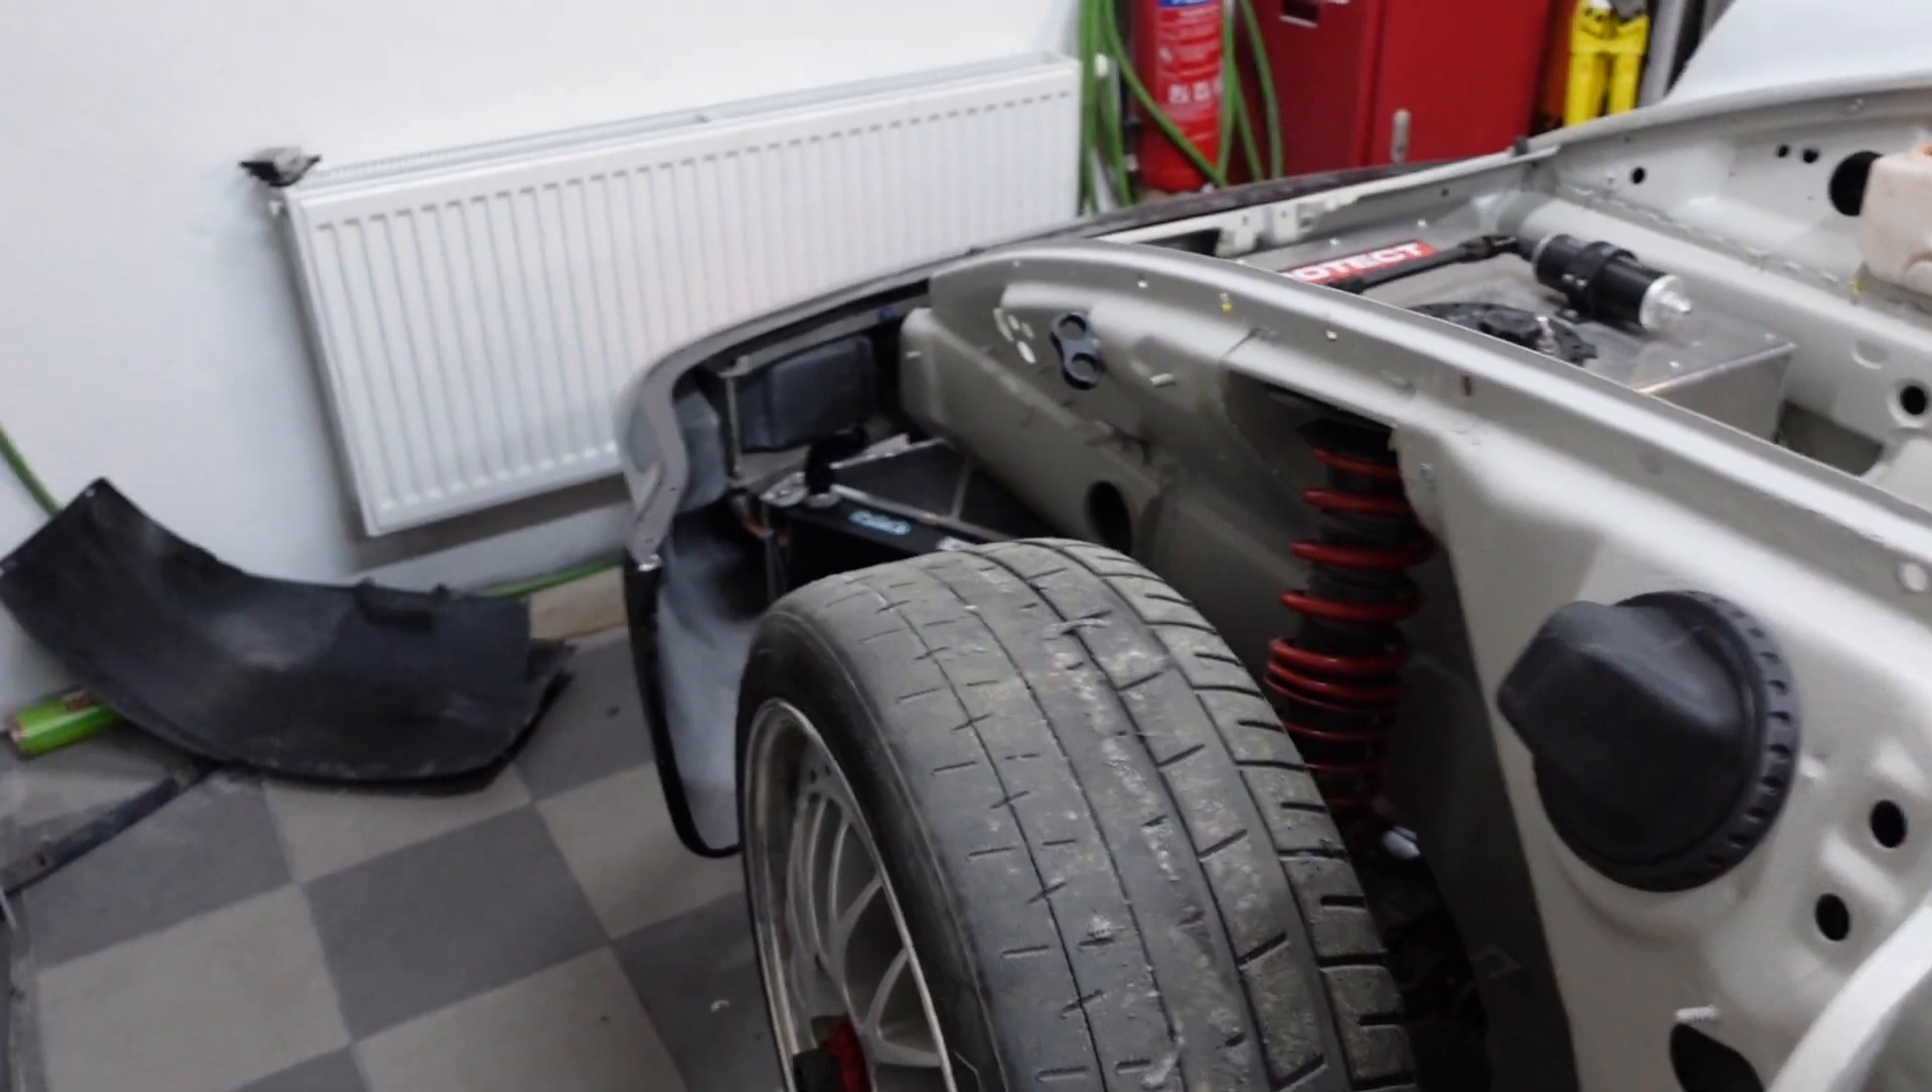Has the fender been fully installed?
No.